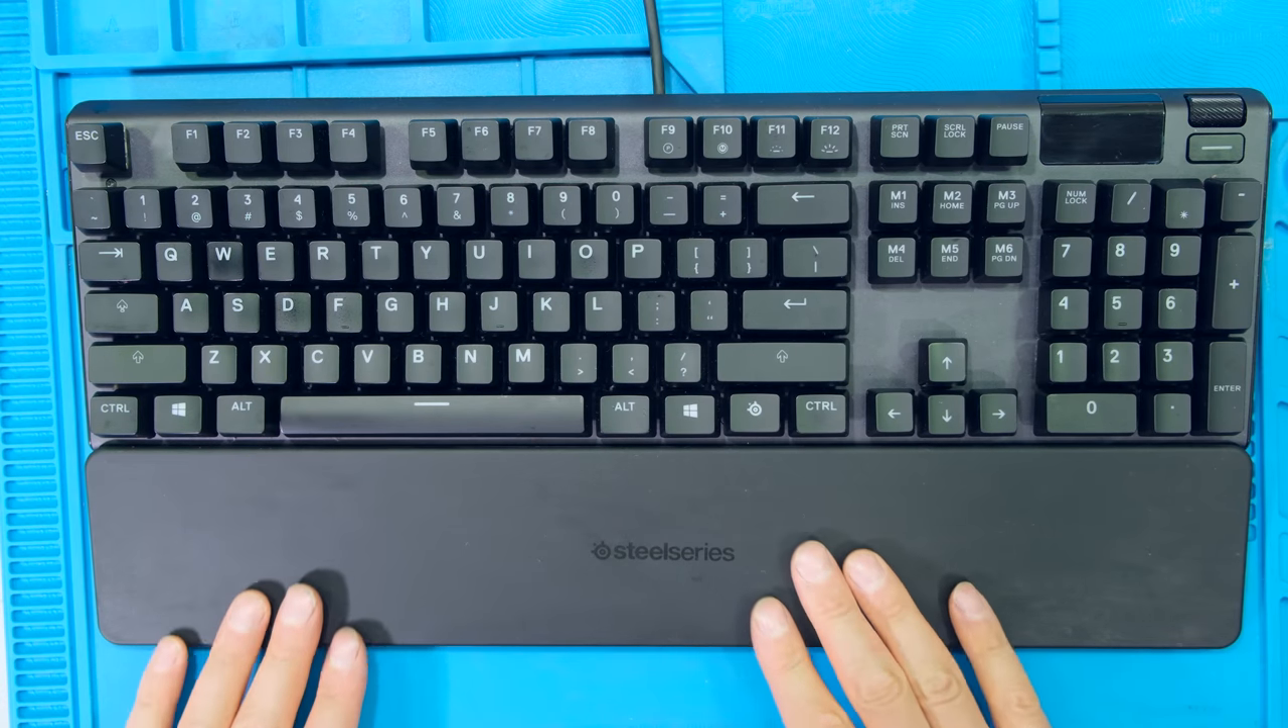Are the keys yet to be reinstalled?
No.